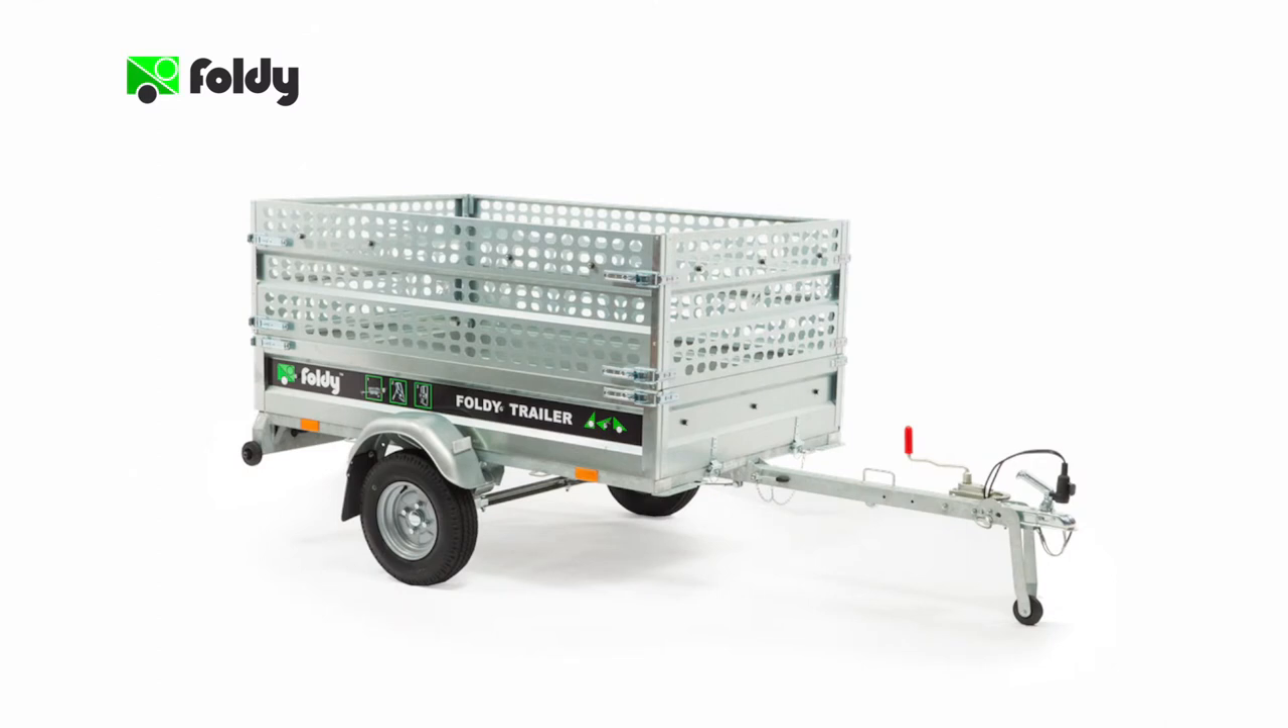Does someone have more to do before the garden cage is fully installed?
No.